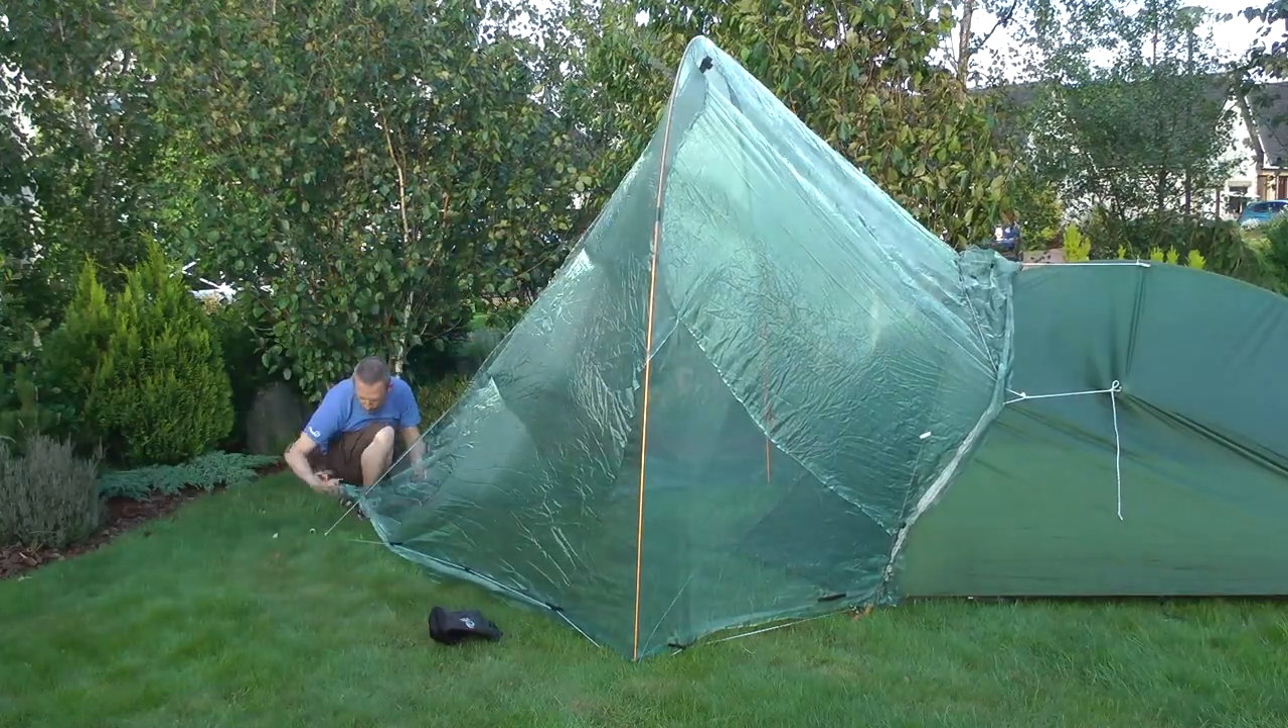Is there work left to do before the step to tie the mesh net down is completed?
Yes.